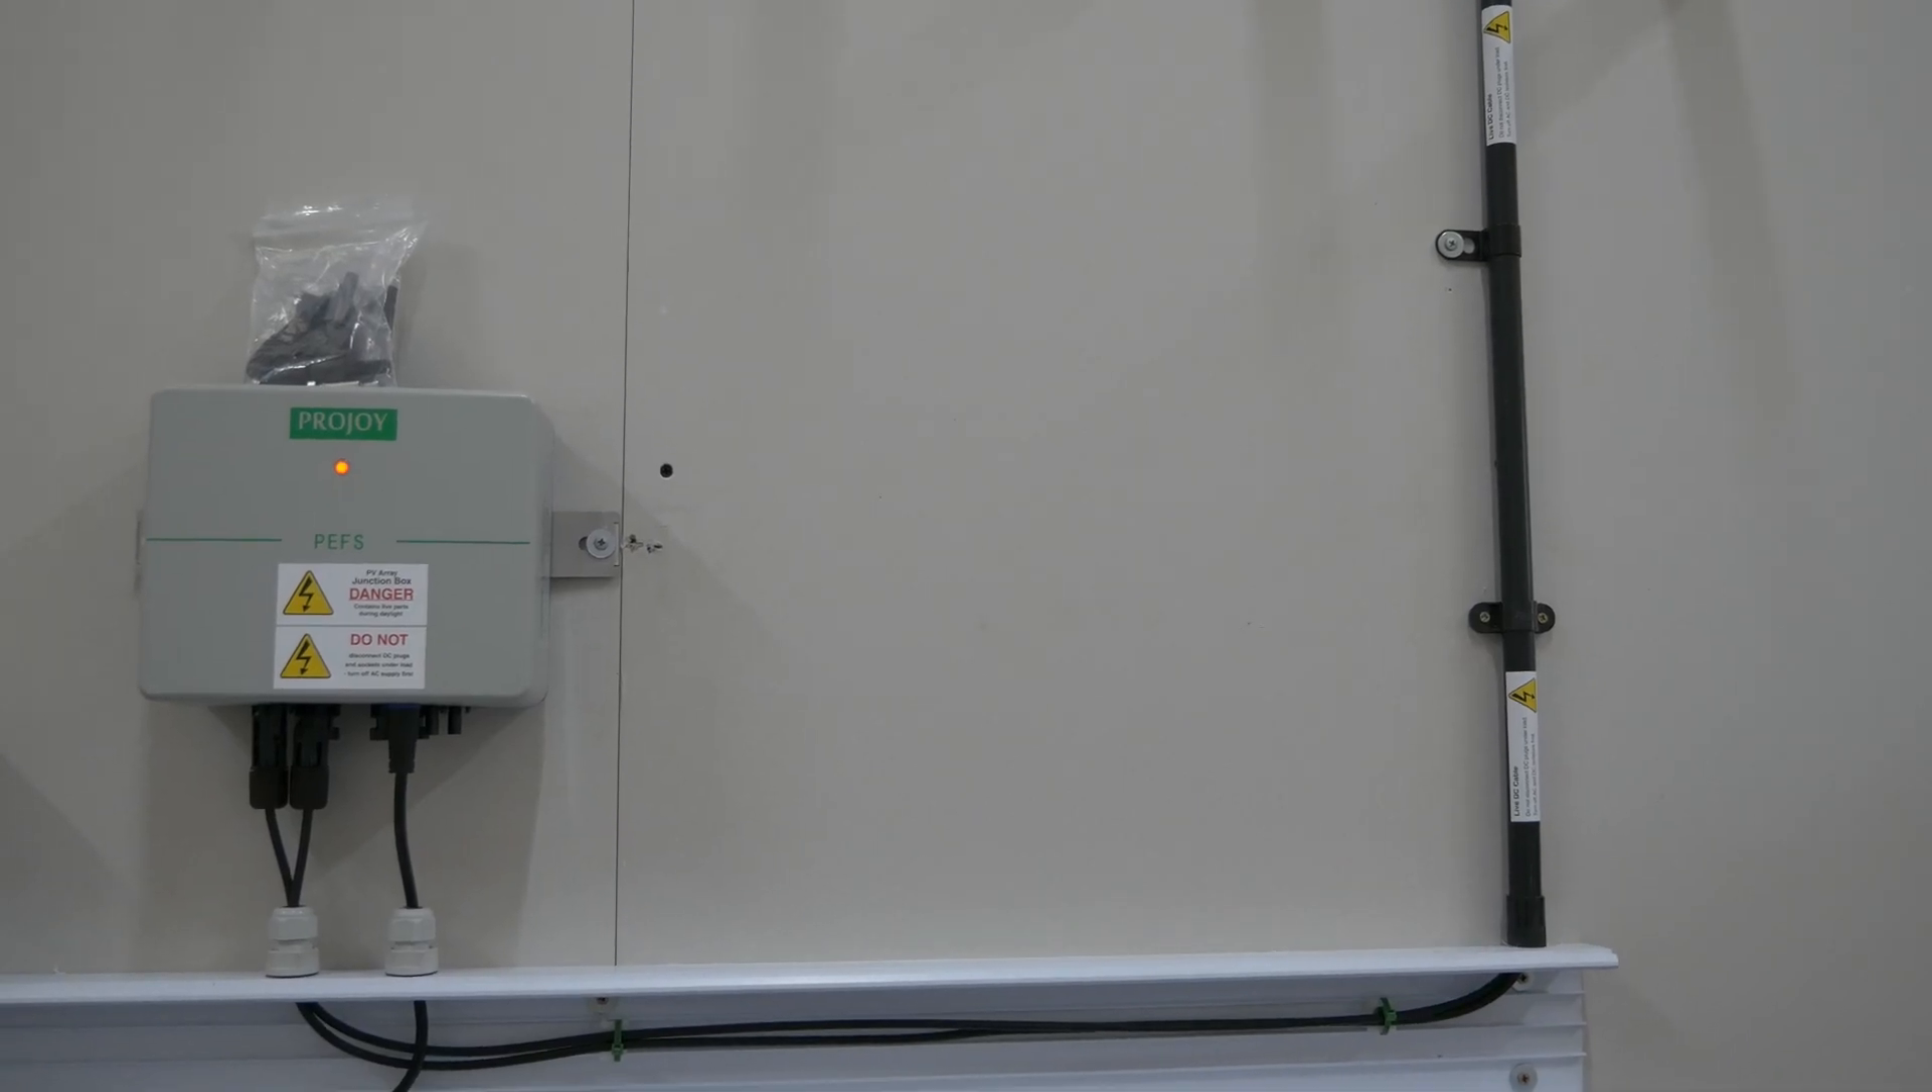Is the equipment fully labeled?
Yes.